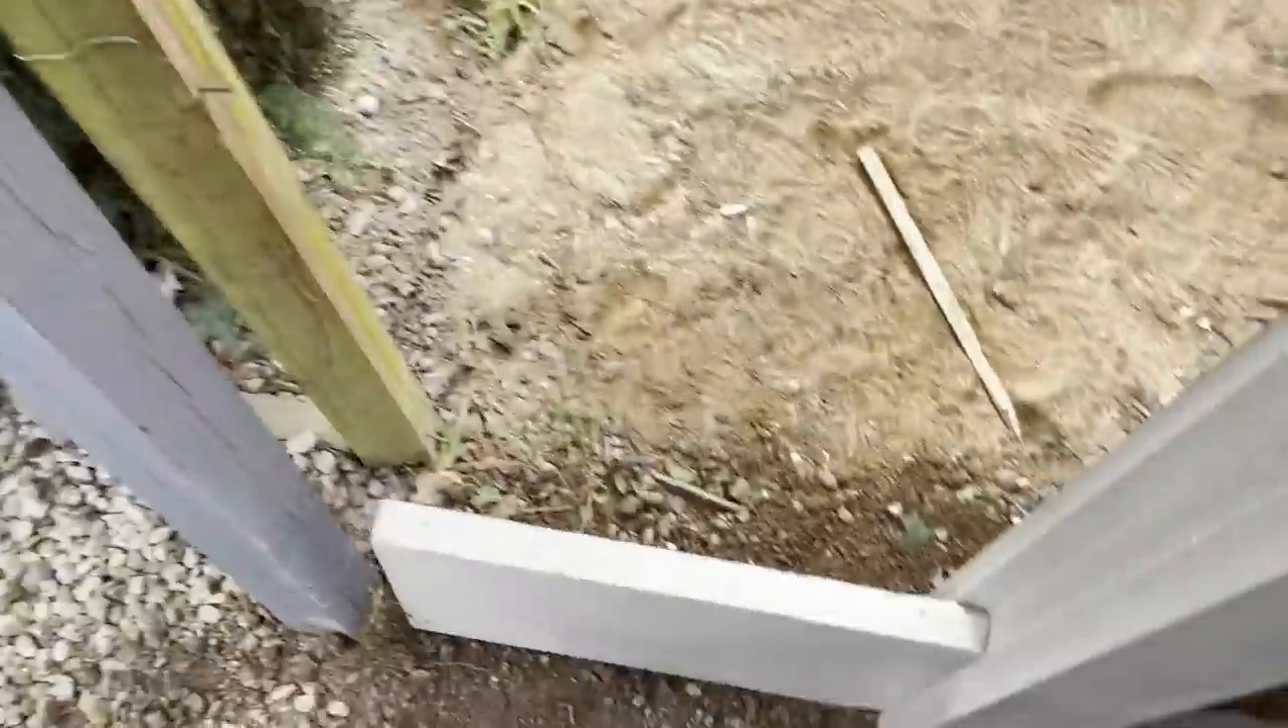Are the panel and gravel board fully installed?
No.